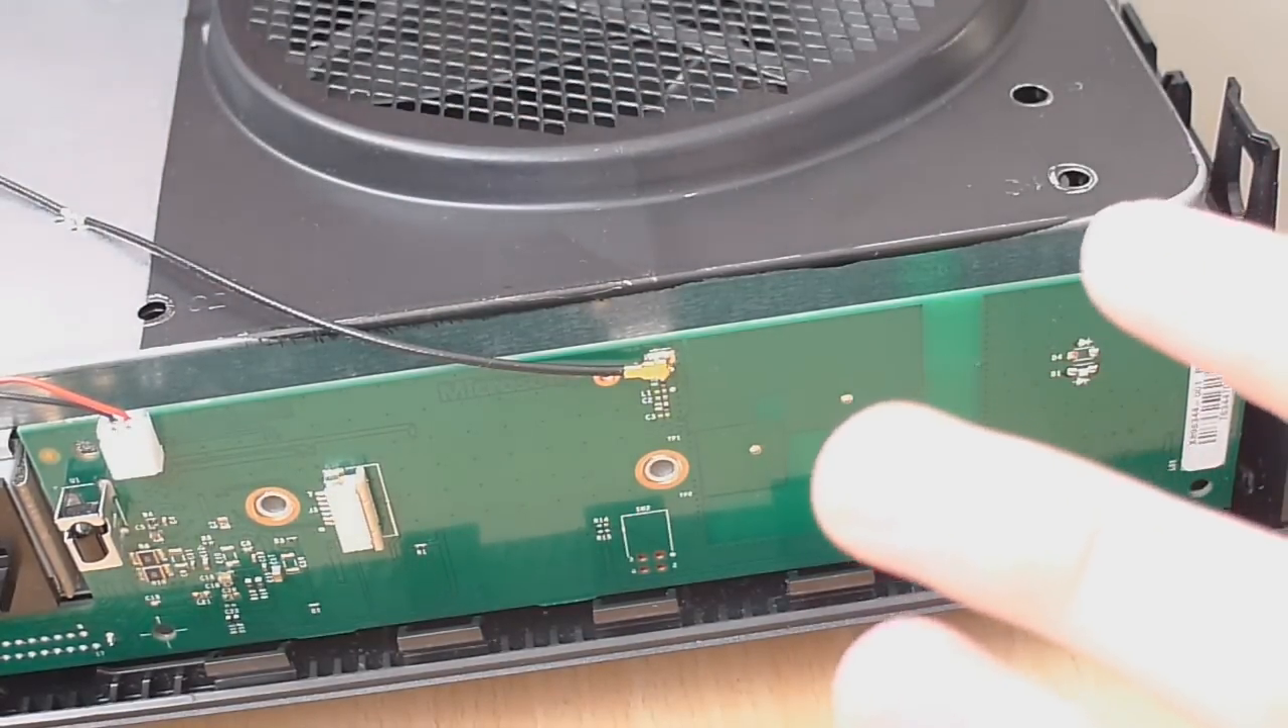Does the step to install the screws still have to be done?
Yes.